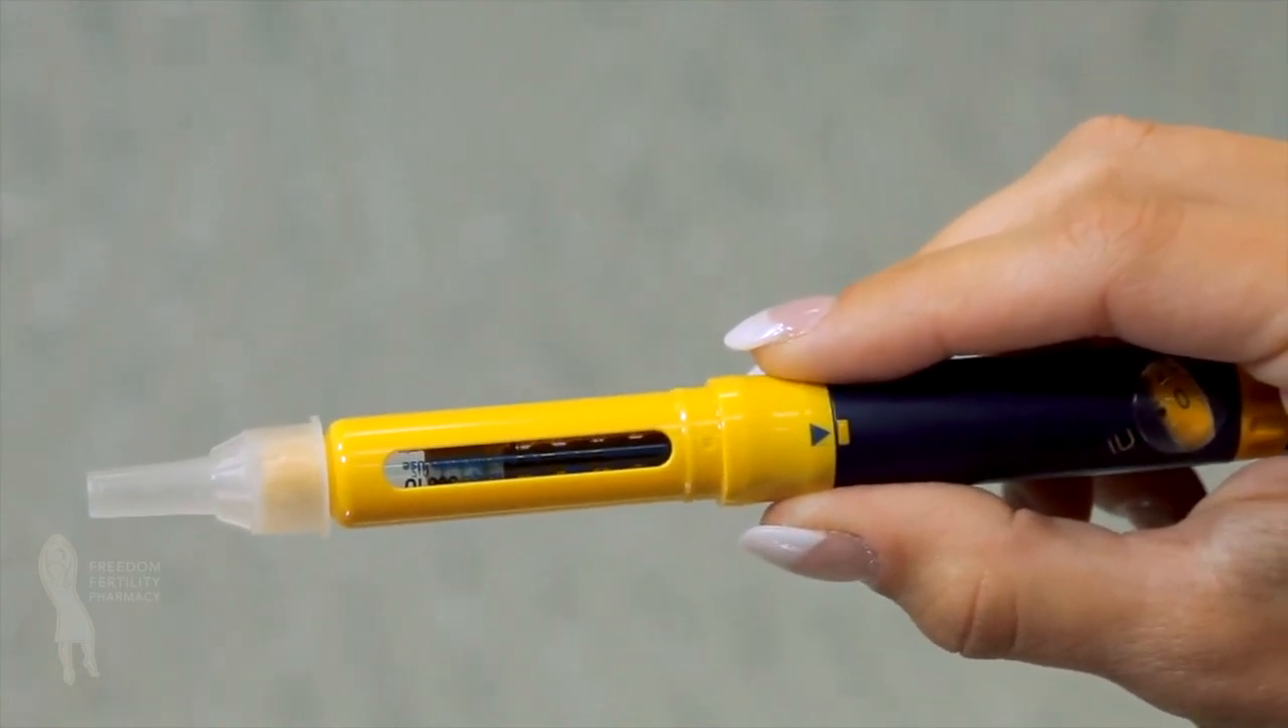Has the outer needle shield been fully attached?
Yes.